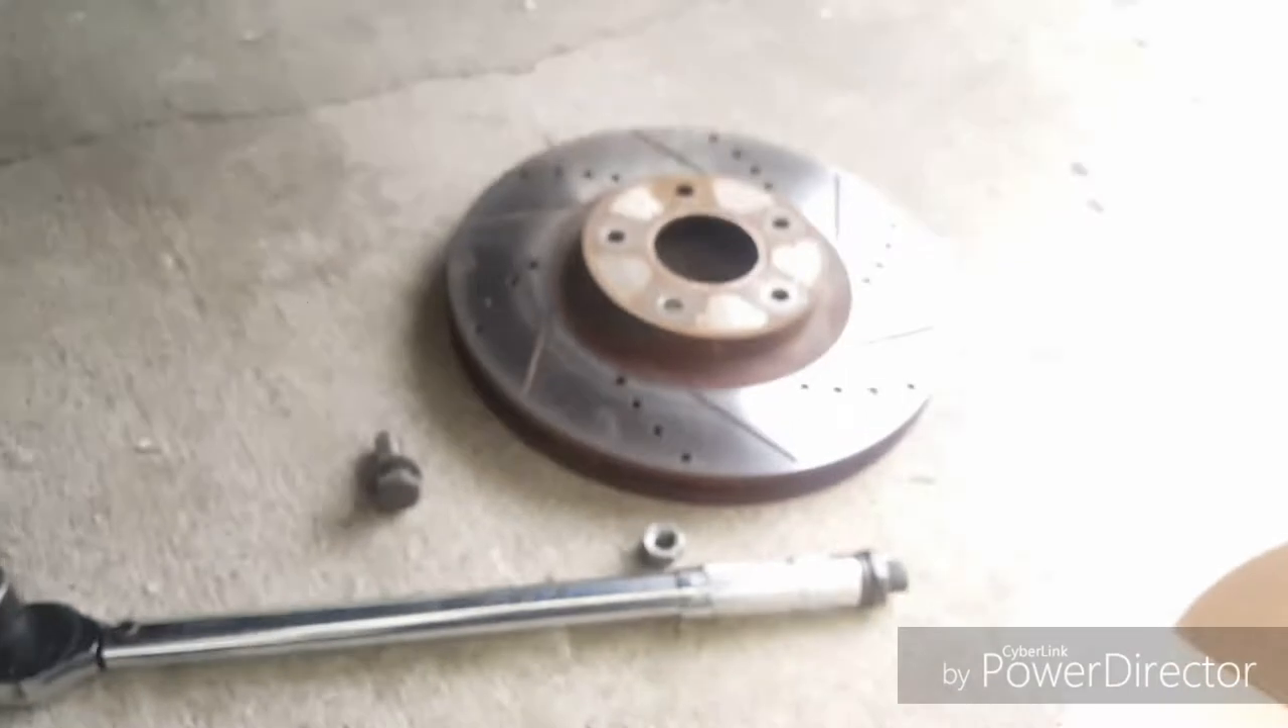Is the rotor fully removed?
Yes.